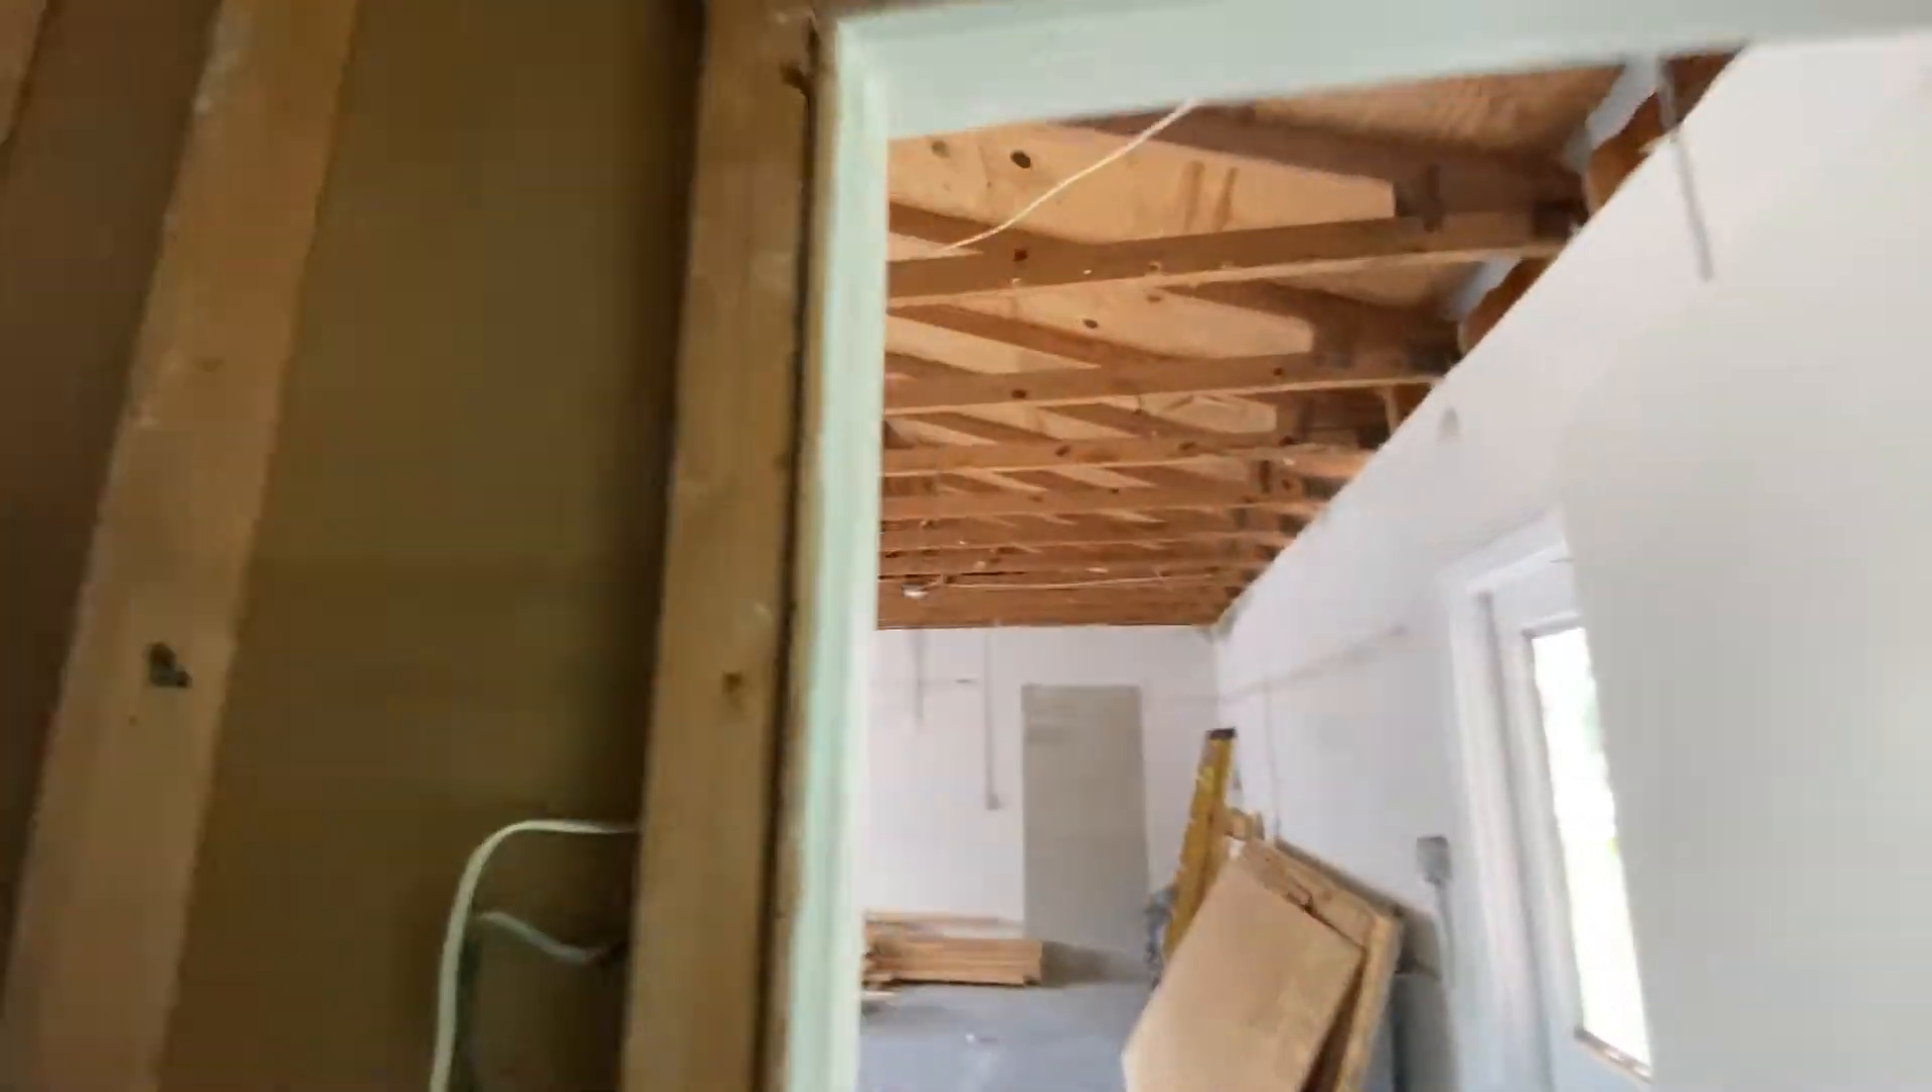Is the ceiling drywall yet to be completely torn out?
No.